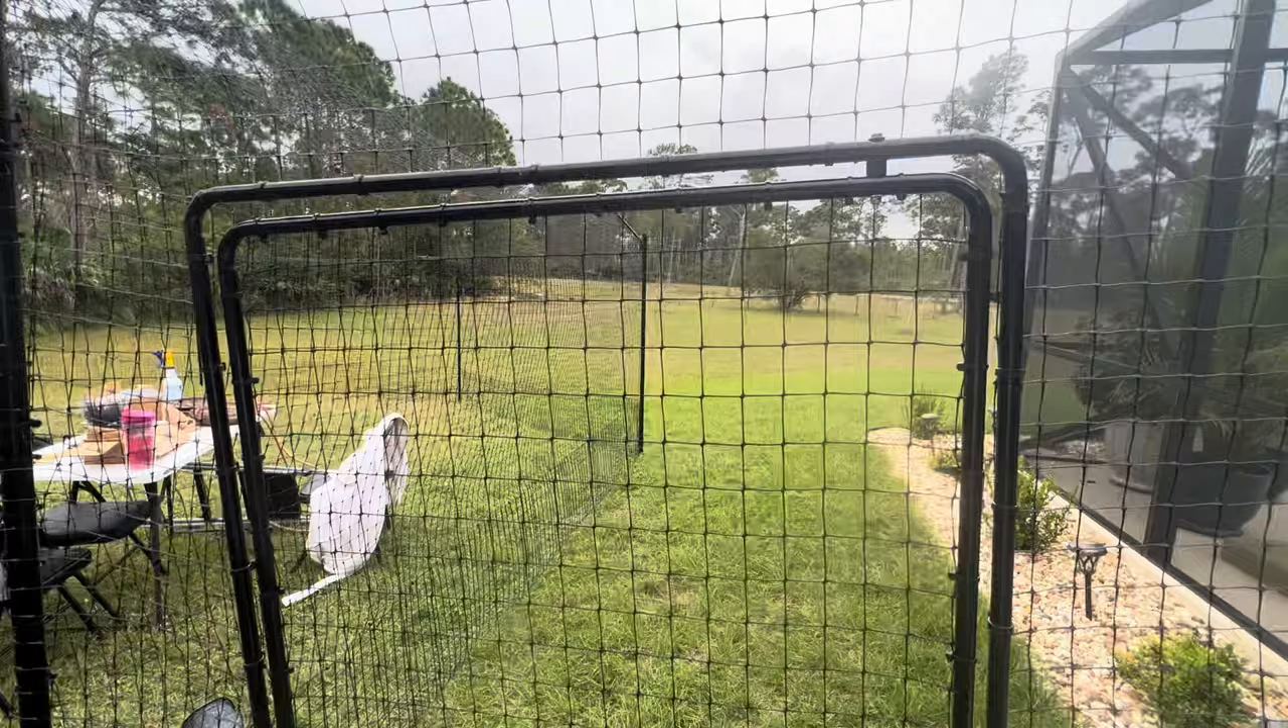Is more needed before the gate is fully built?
No.